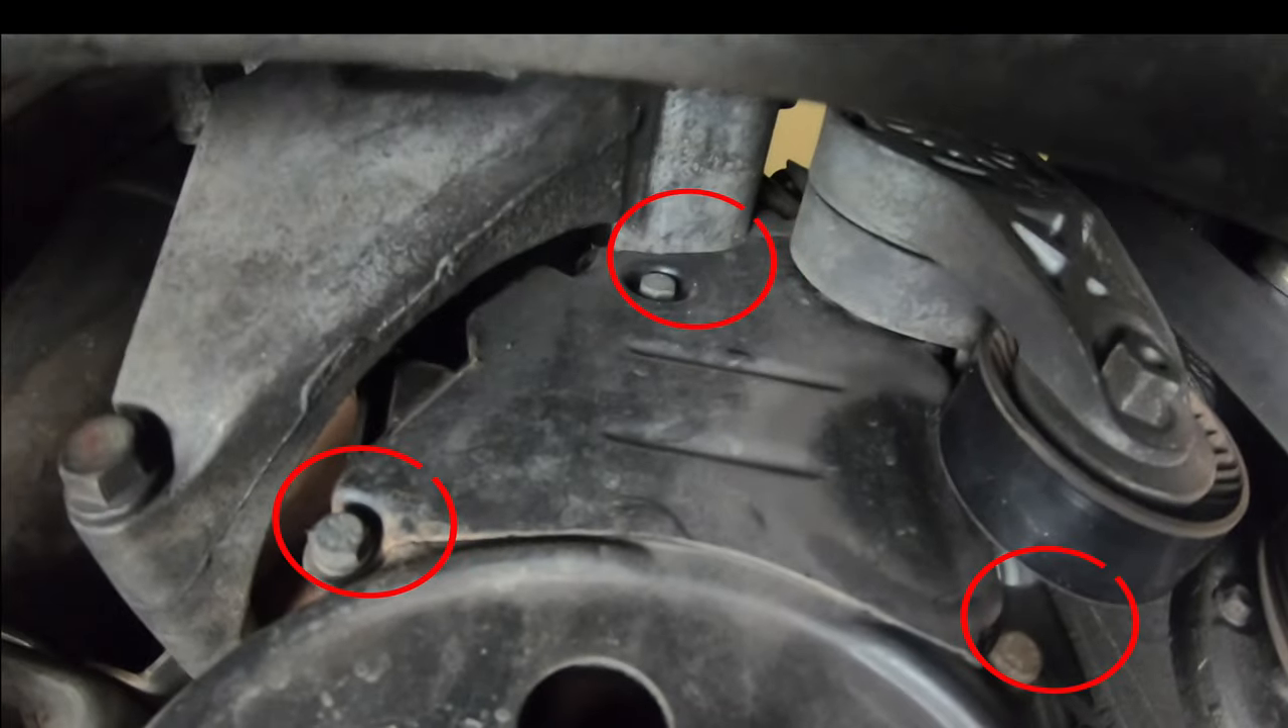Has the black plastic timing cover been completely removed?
No.